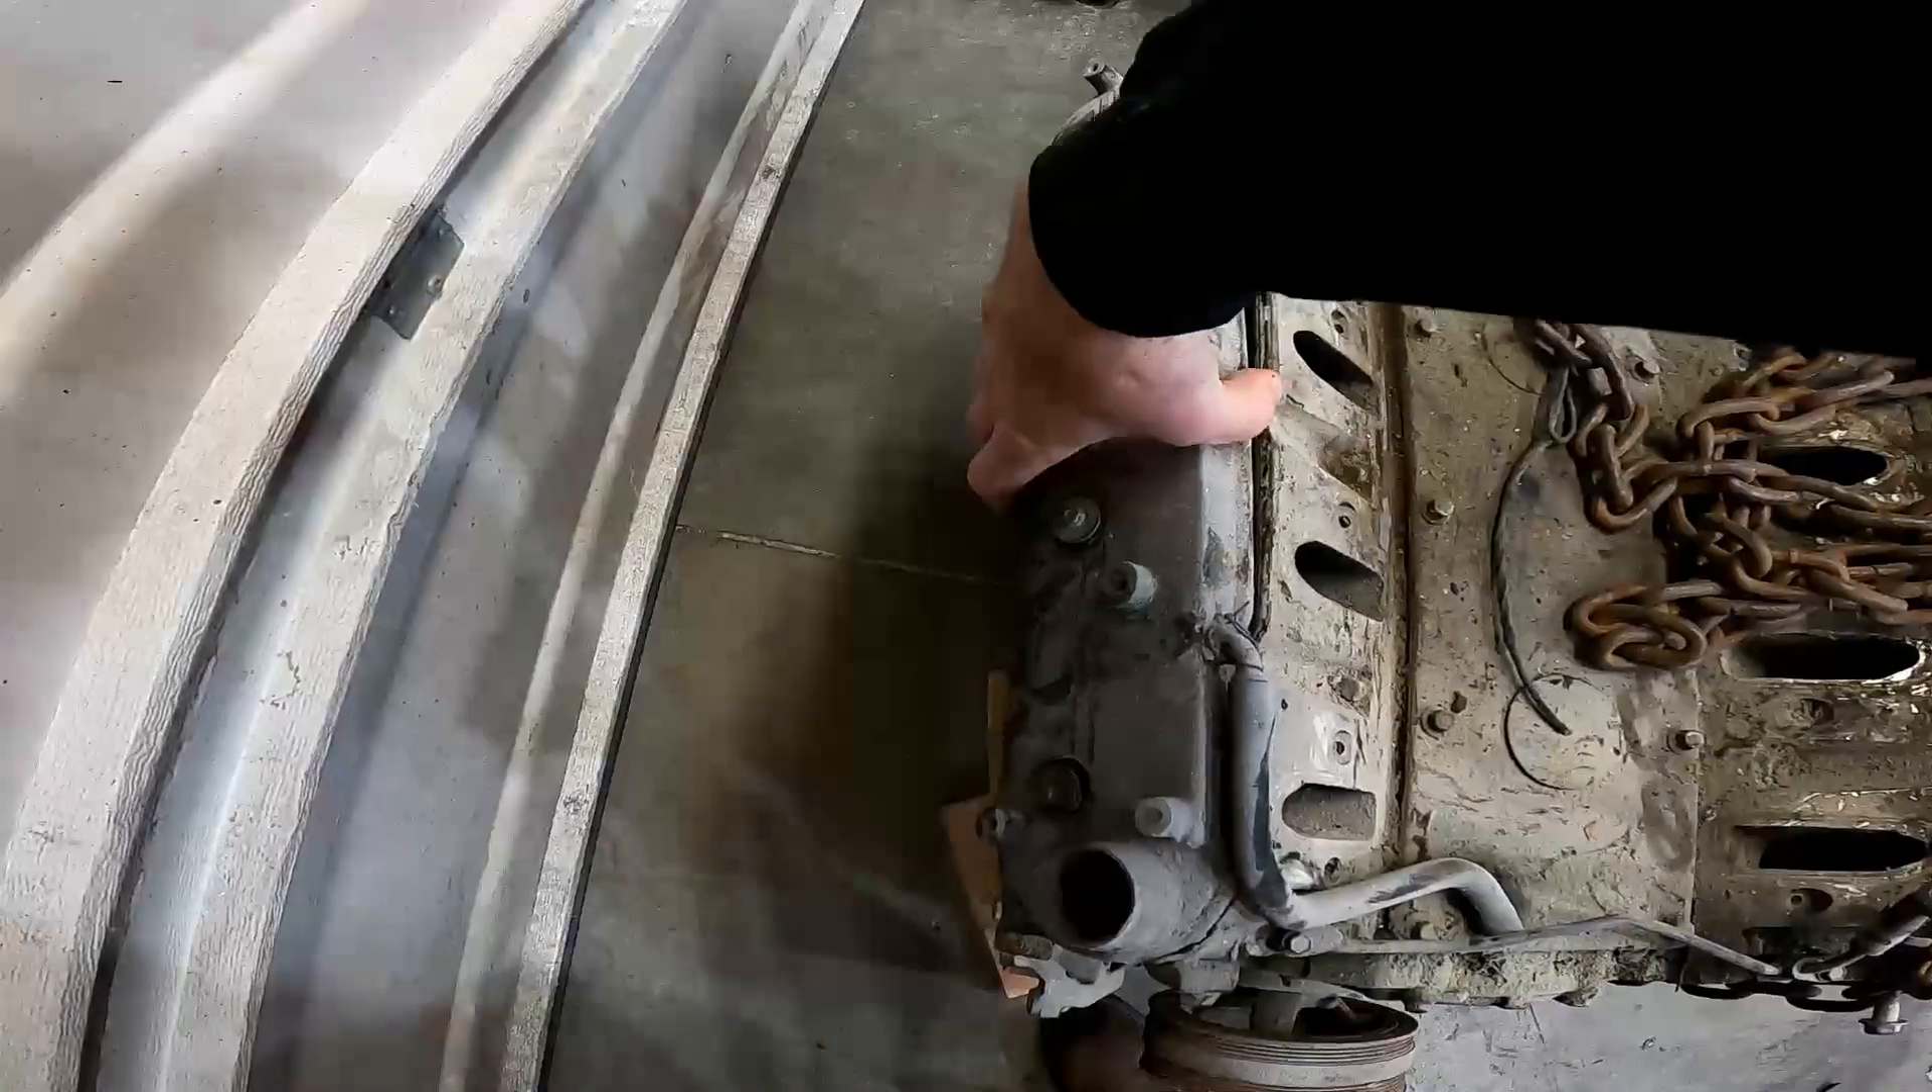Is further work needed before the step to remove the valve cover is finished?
Yes.